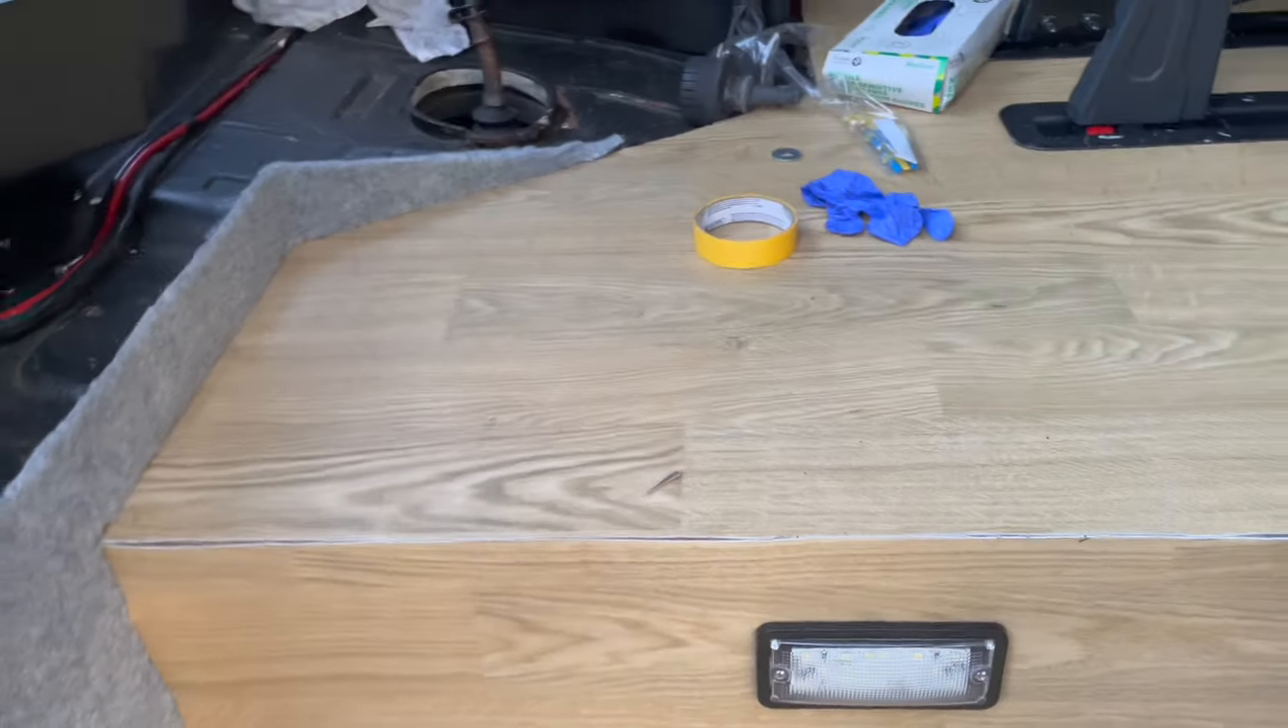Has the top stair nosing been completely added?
No.